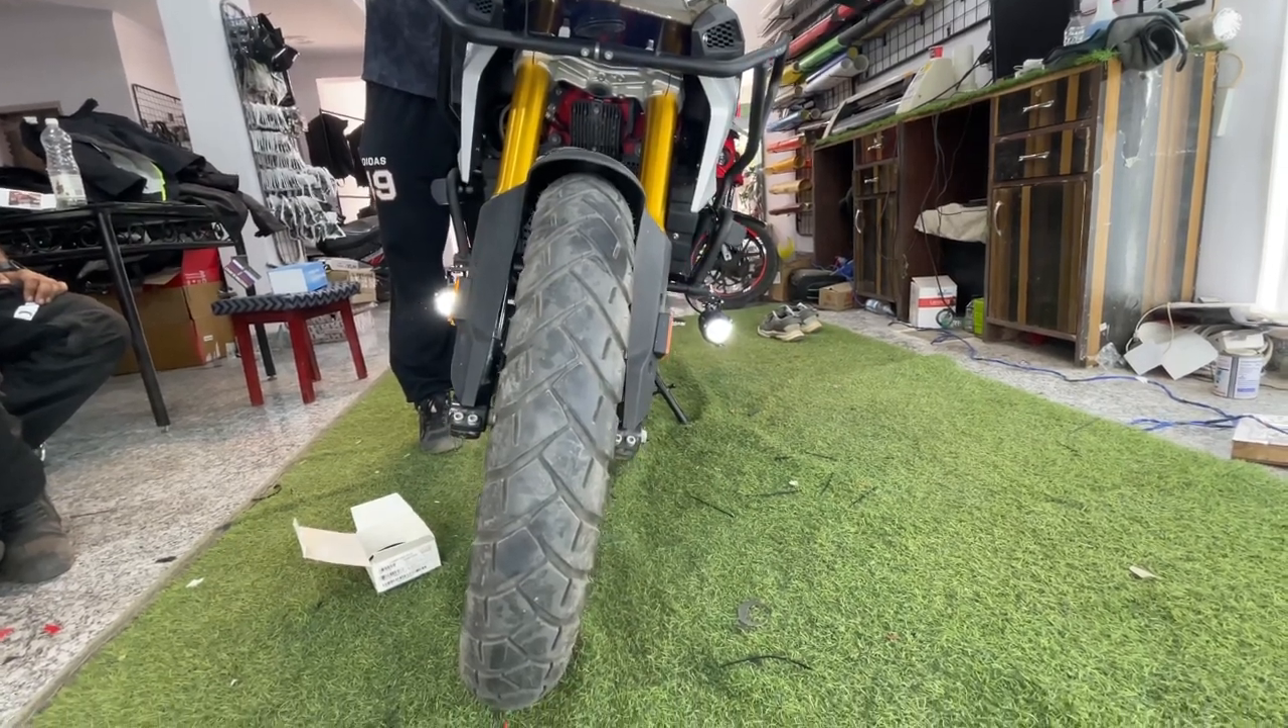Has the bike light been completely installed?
Yes.